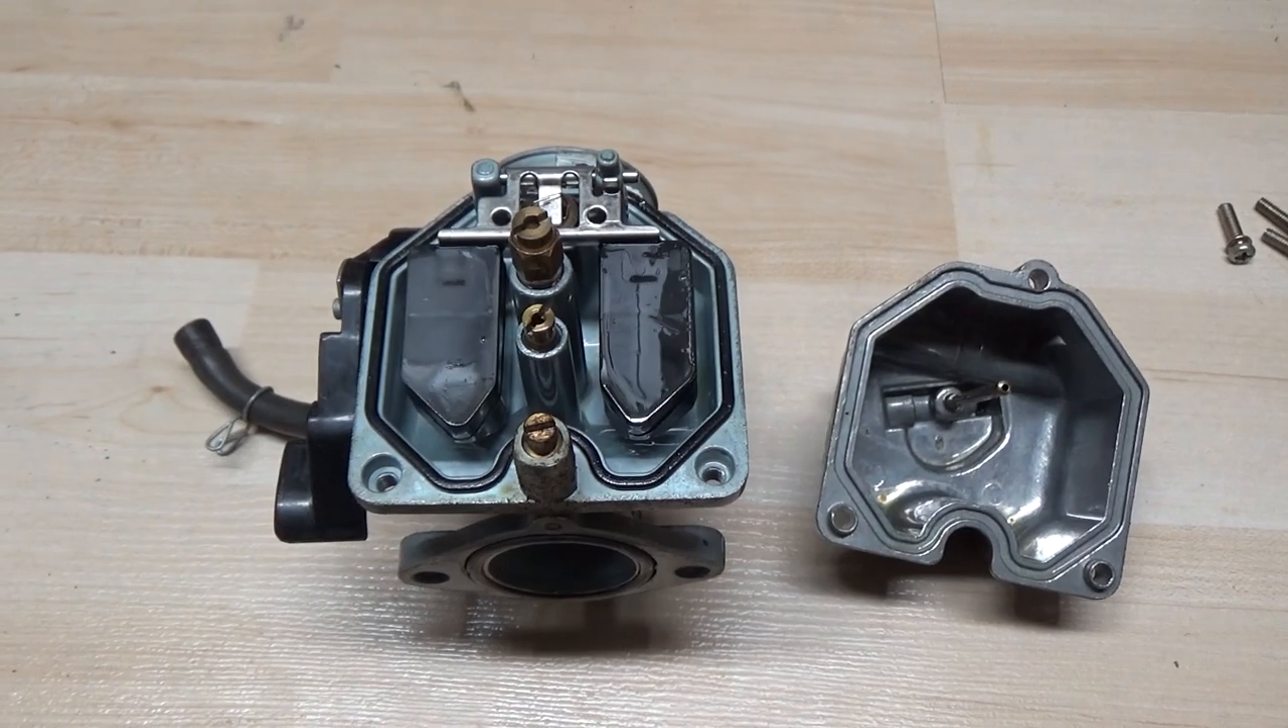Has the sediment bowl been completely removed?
Yes.